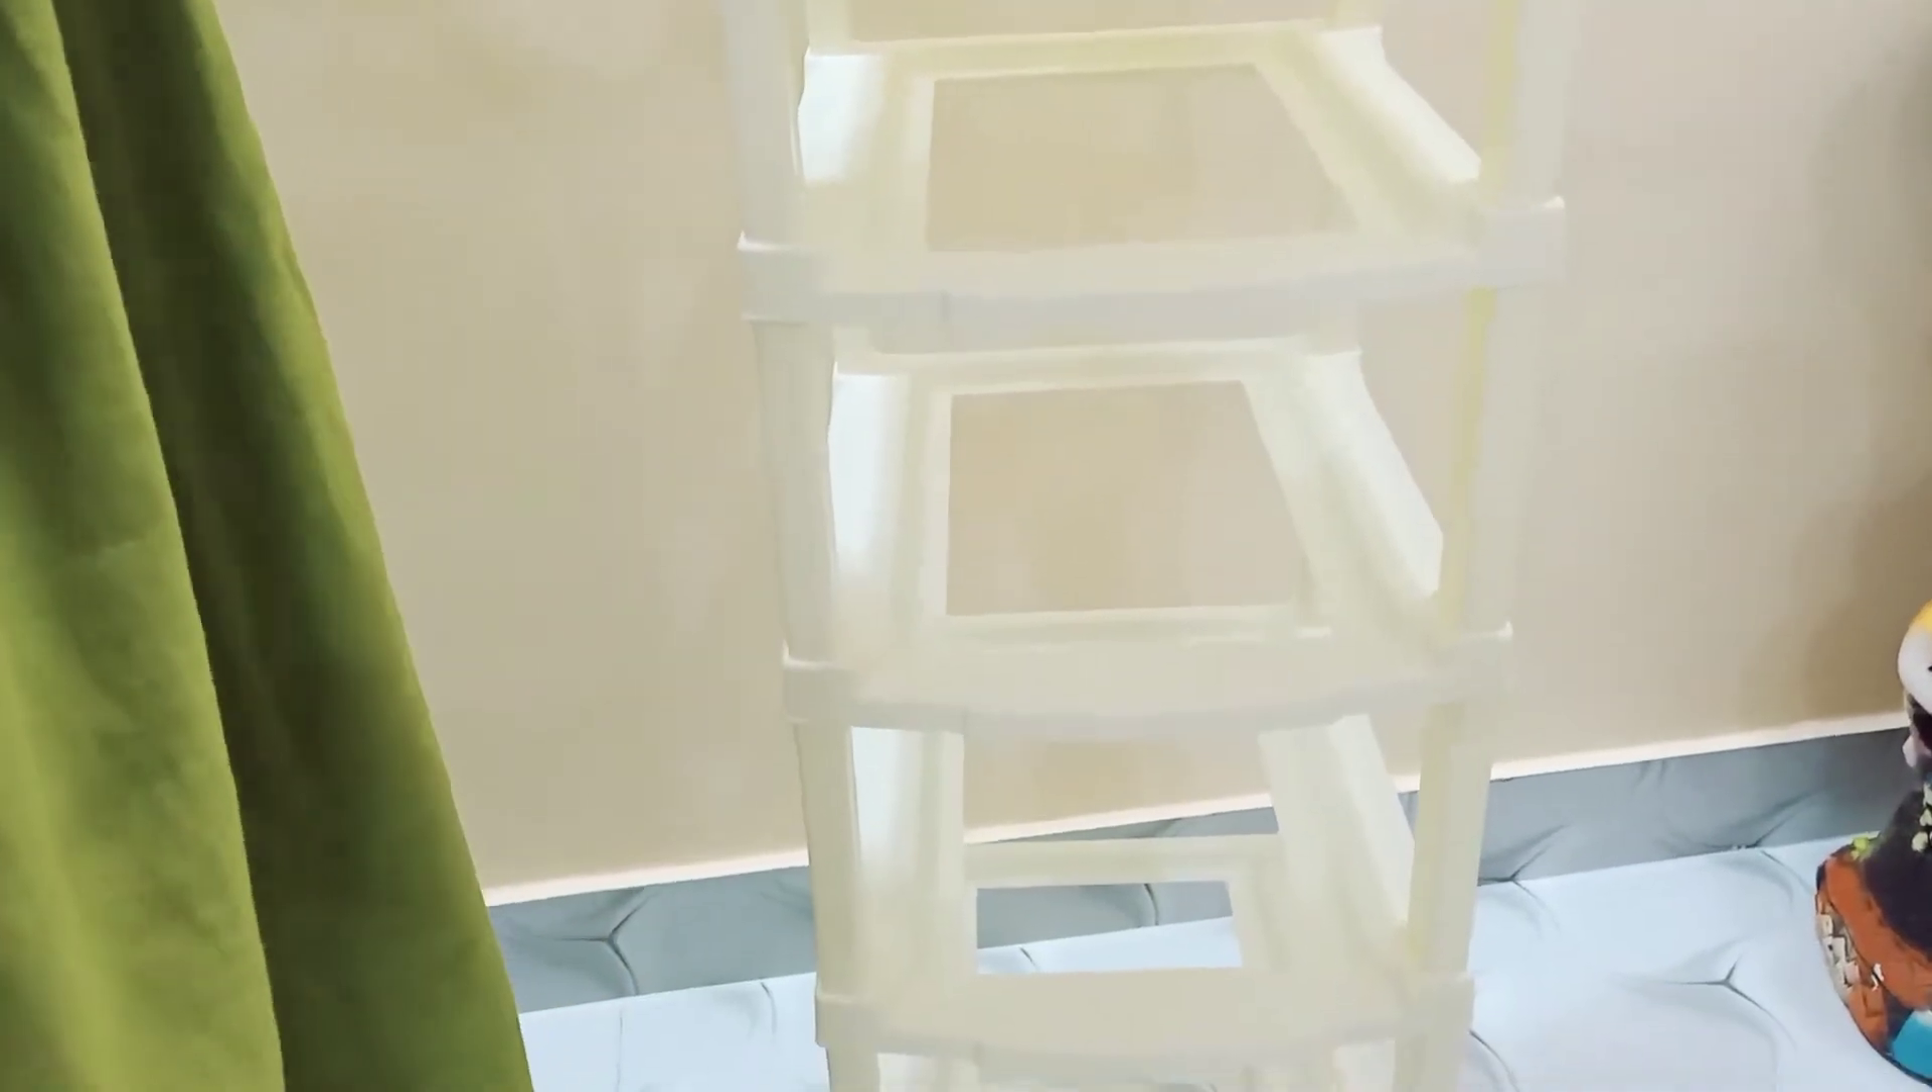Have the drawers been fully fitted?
No.